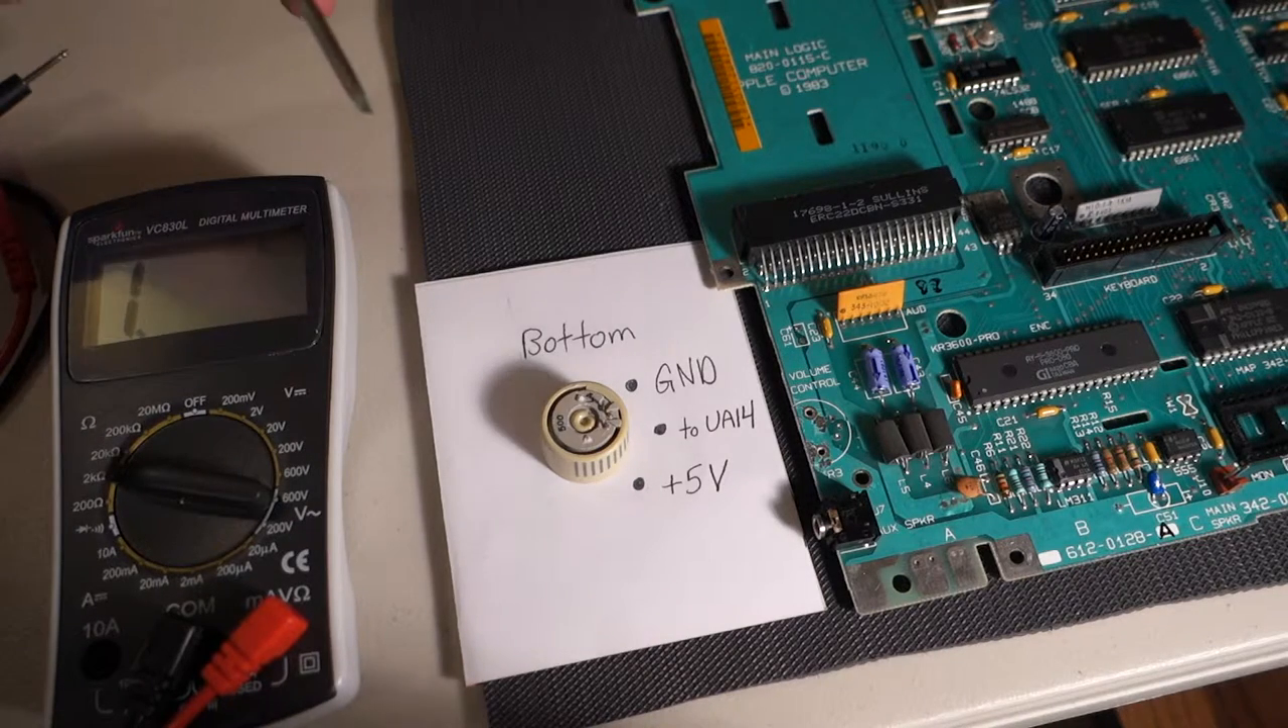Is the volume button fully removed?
Yes.